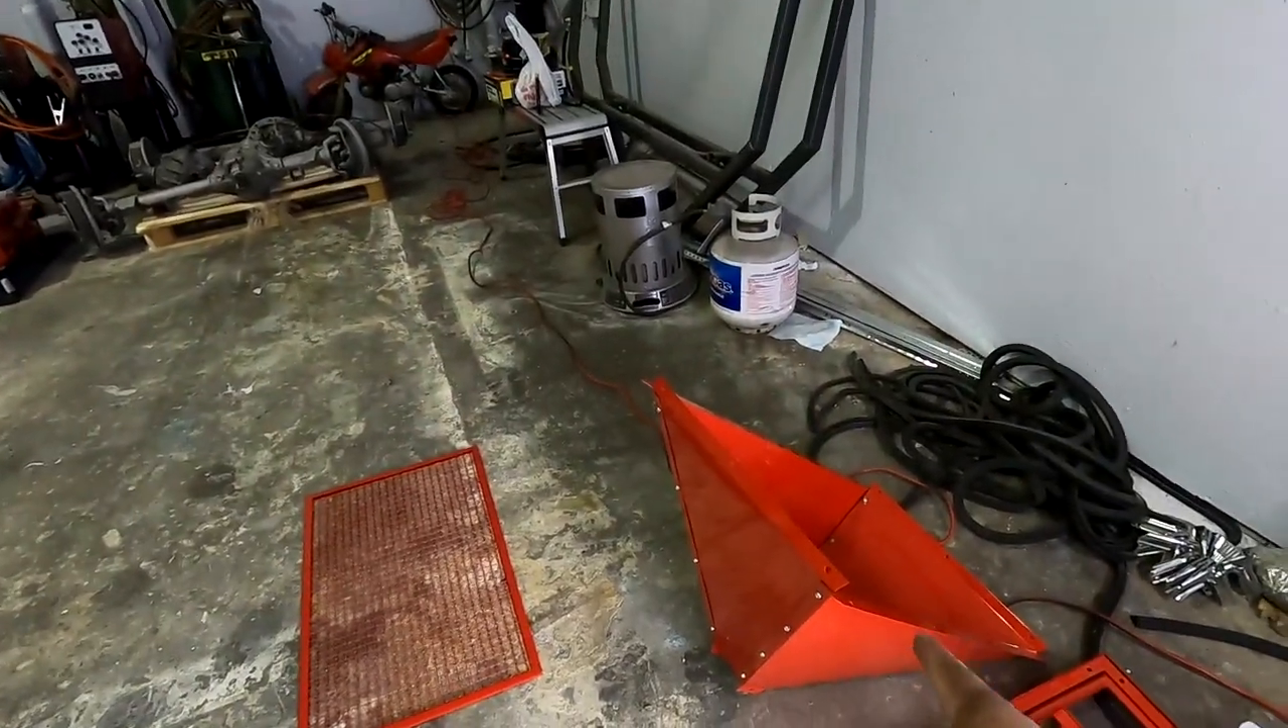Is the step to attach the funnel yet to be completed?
Yes.